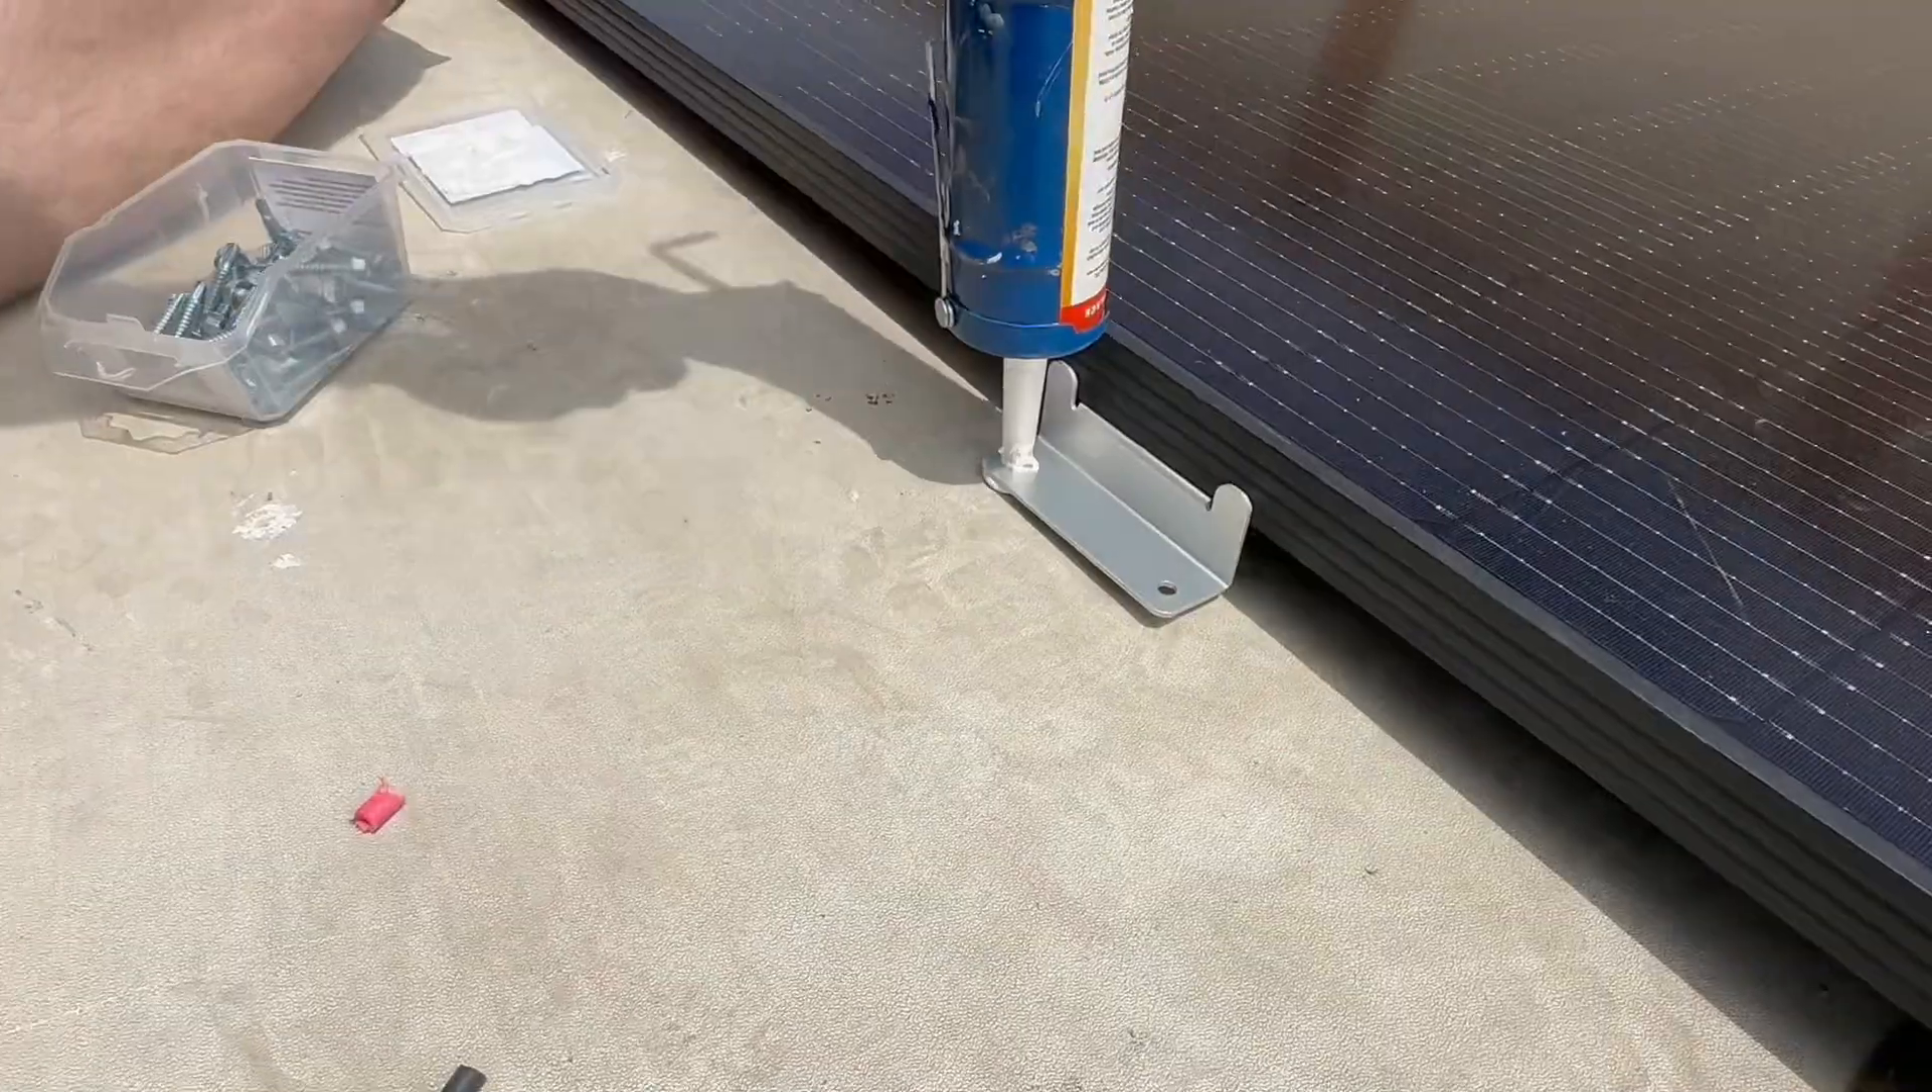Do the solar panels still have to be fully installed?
Yes.